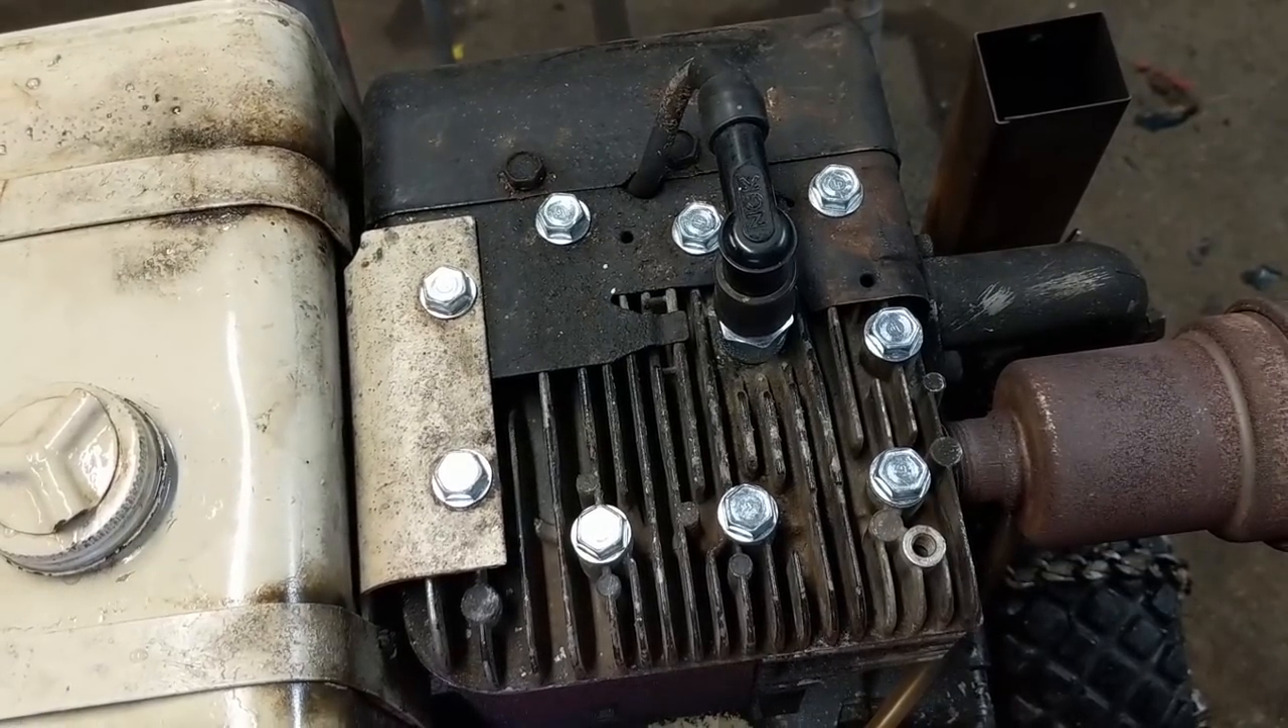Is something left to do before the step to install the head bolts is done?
No.